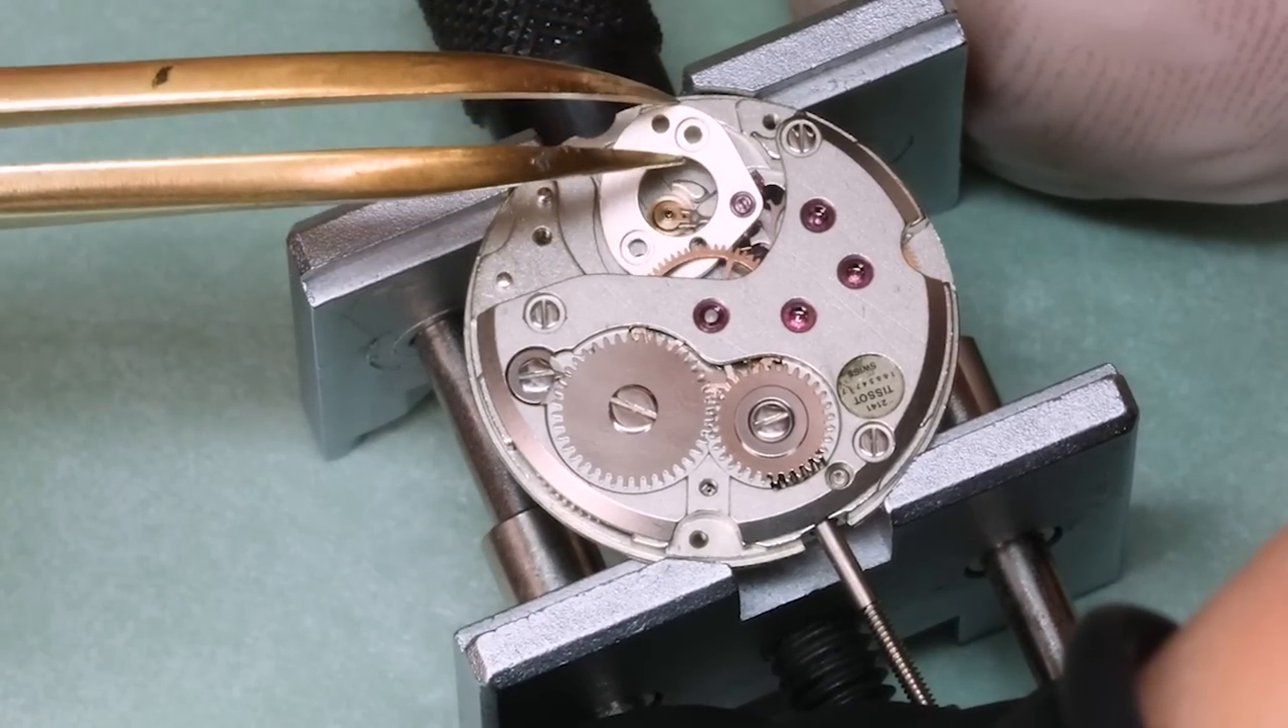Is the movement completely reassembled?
No.